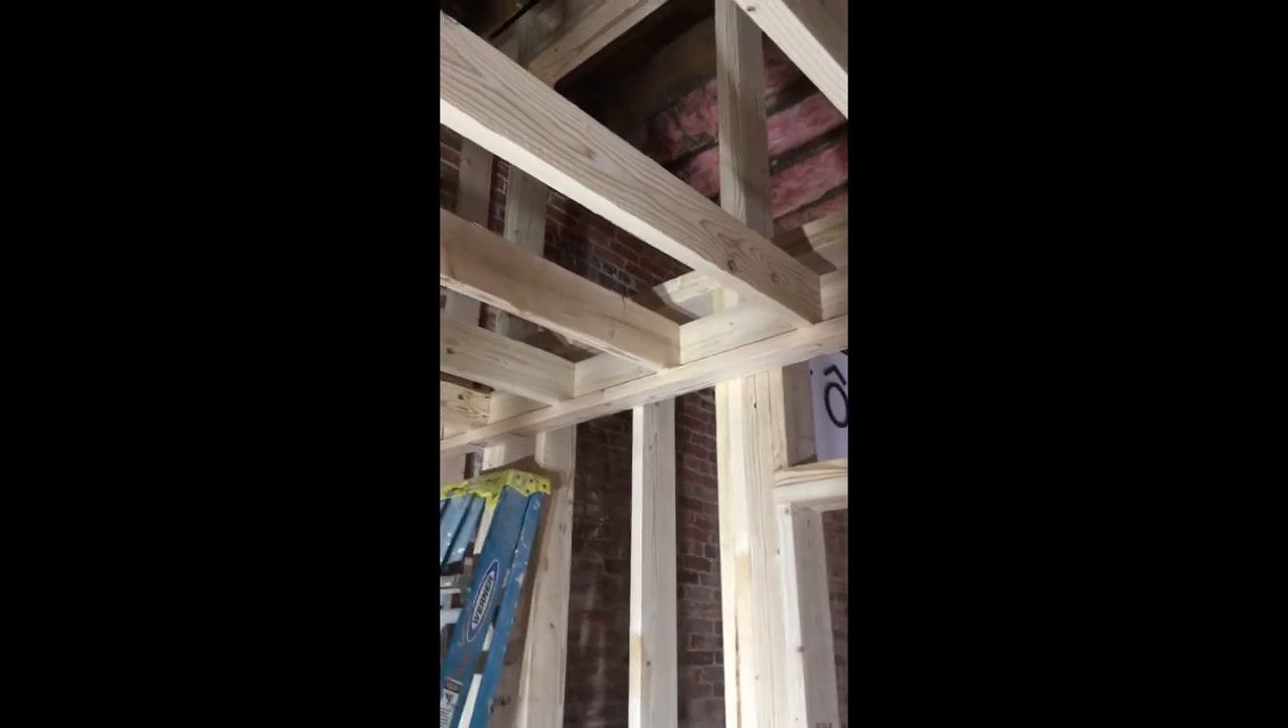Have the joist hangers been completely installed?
No.